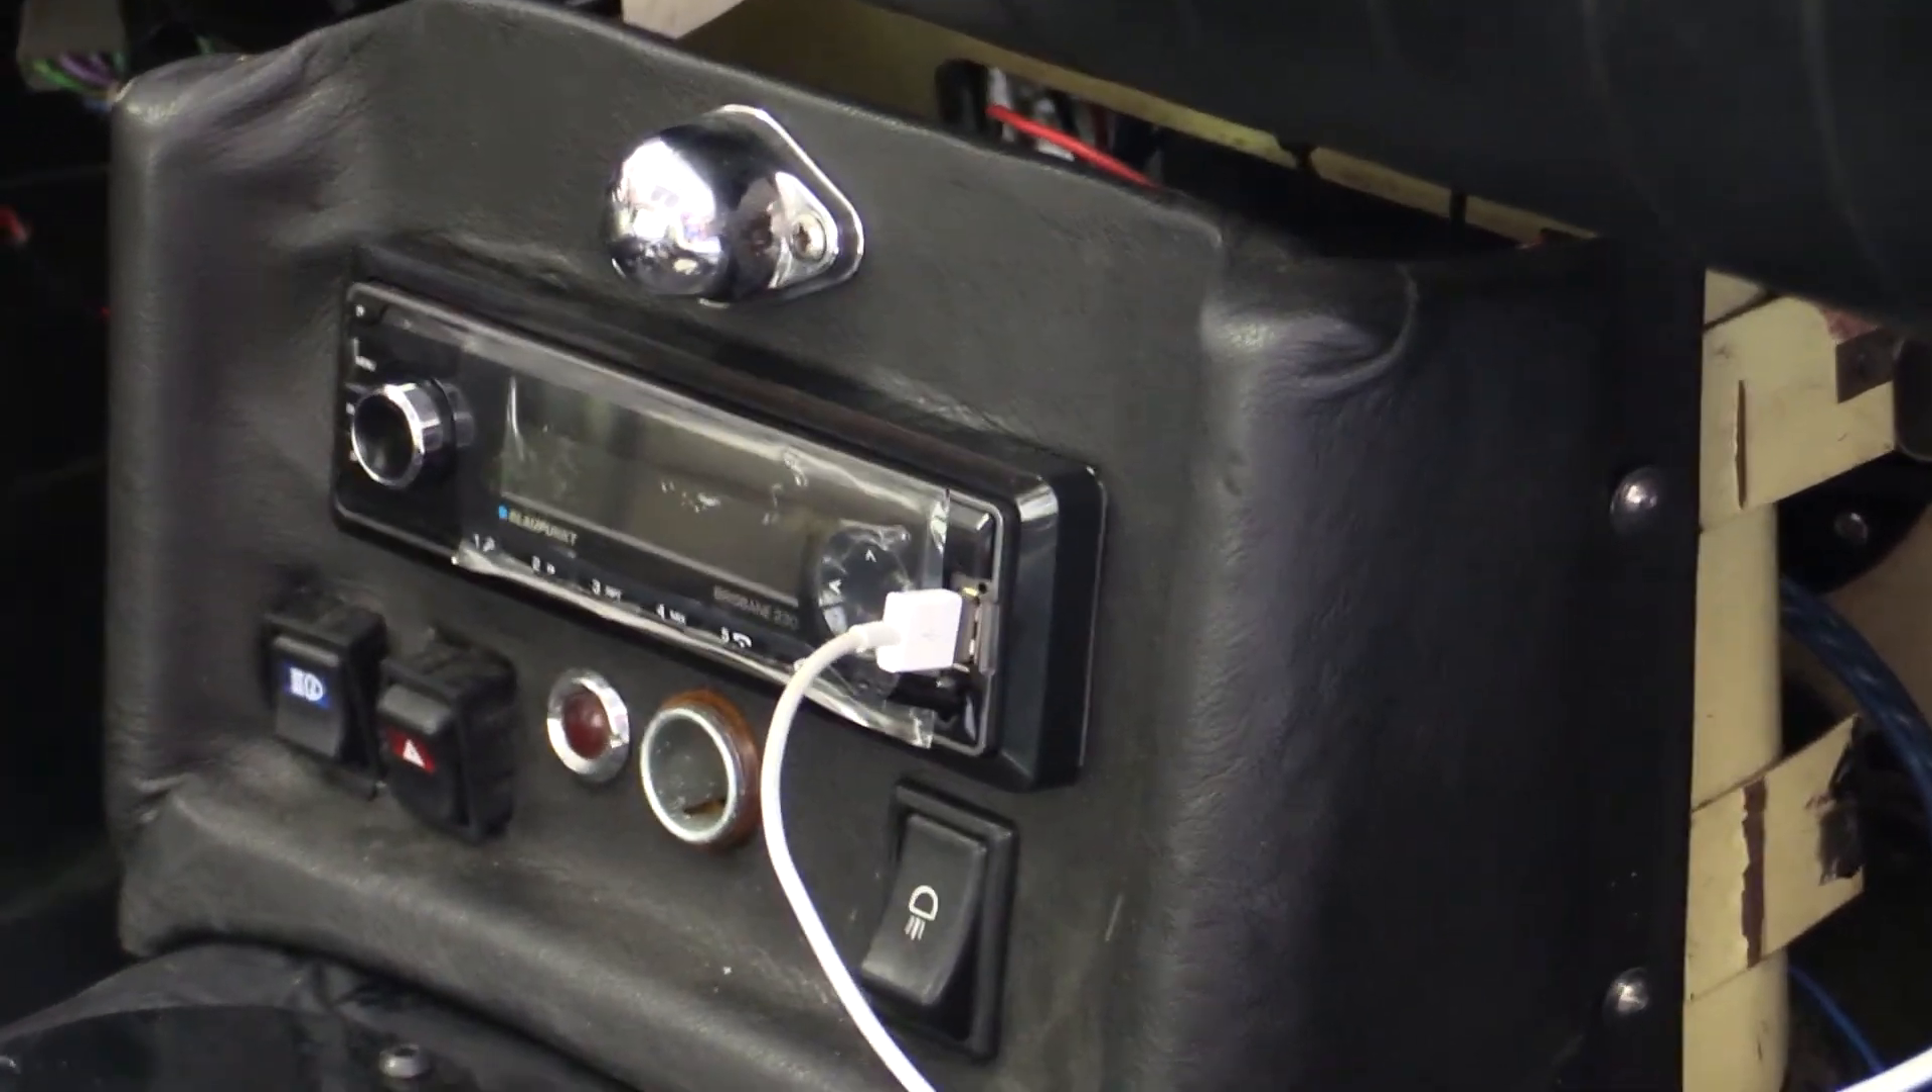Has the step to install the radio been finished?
Yes.